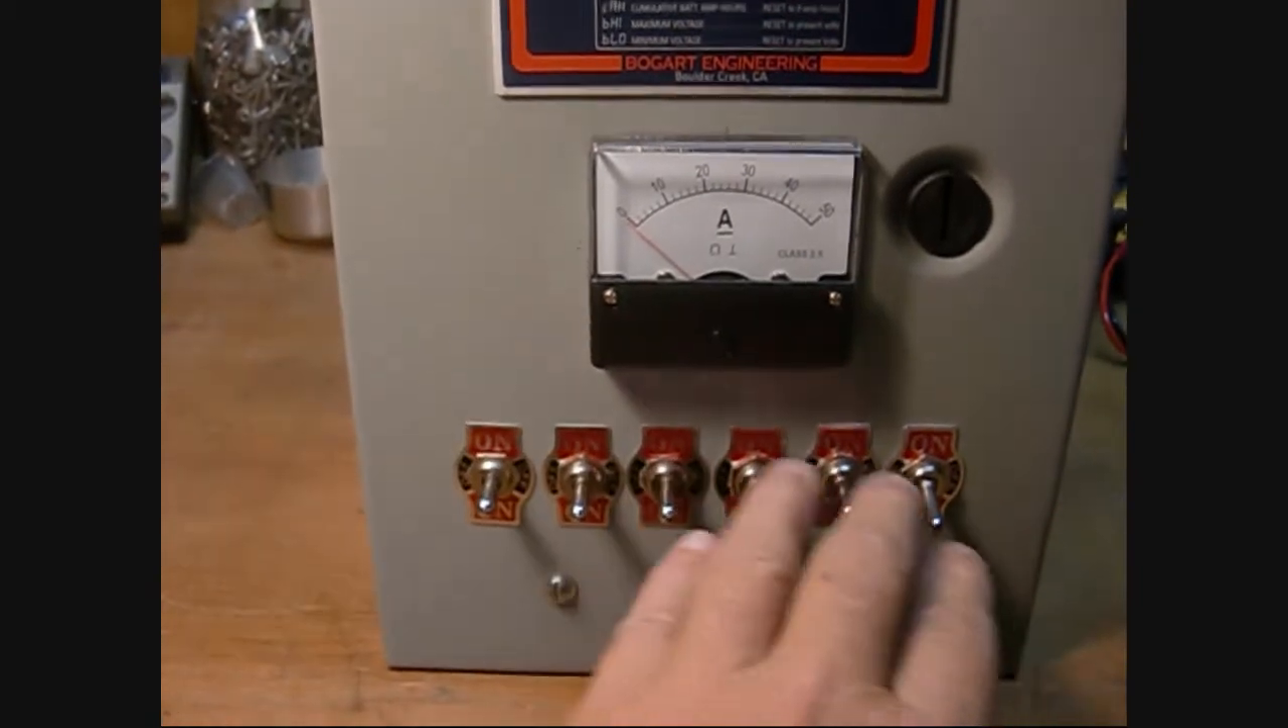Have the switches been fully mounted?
Yes.